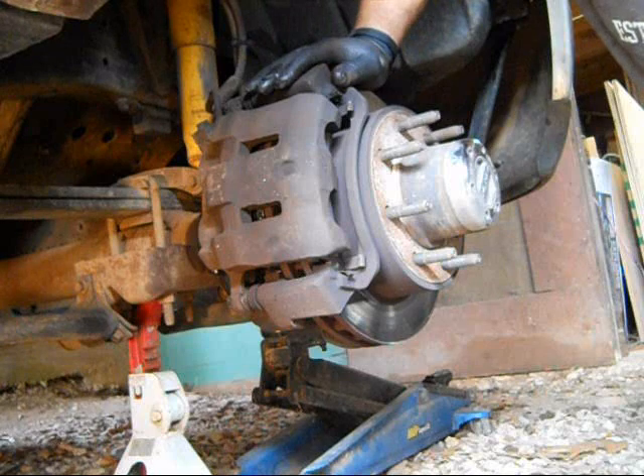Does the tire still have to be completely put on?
Yes.